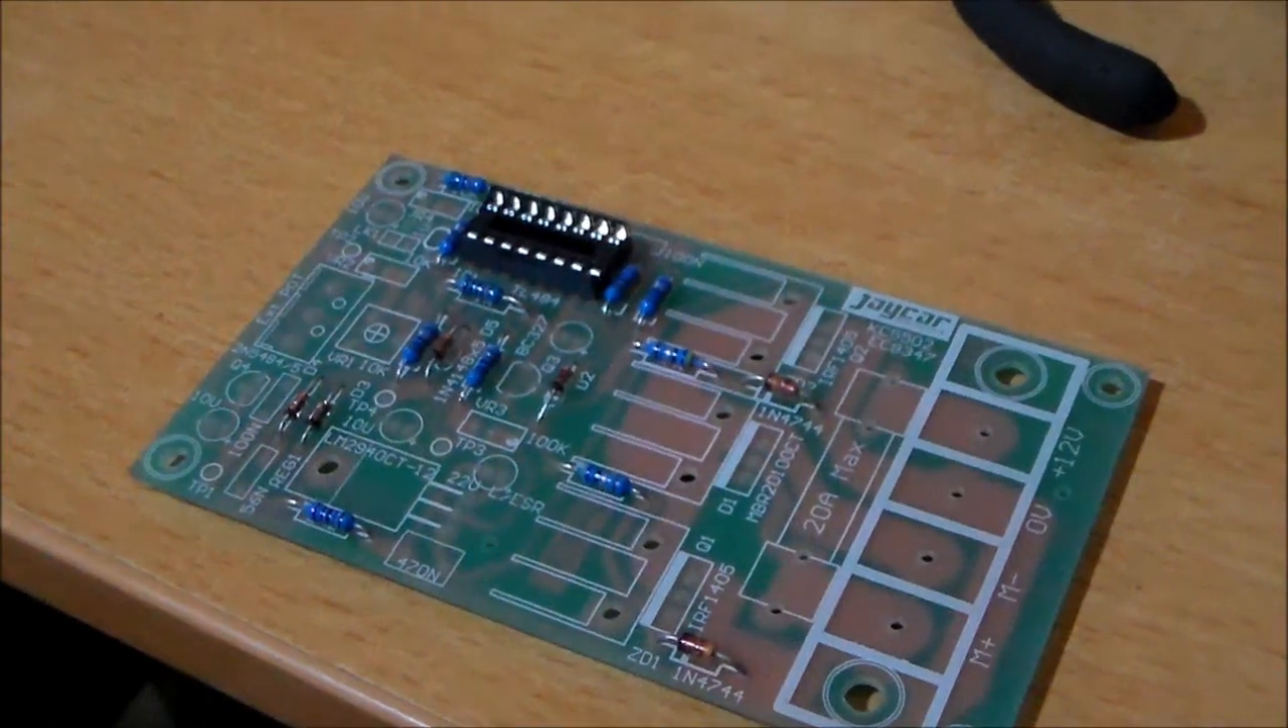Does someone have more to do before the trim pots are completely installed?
Yes.